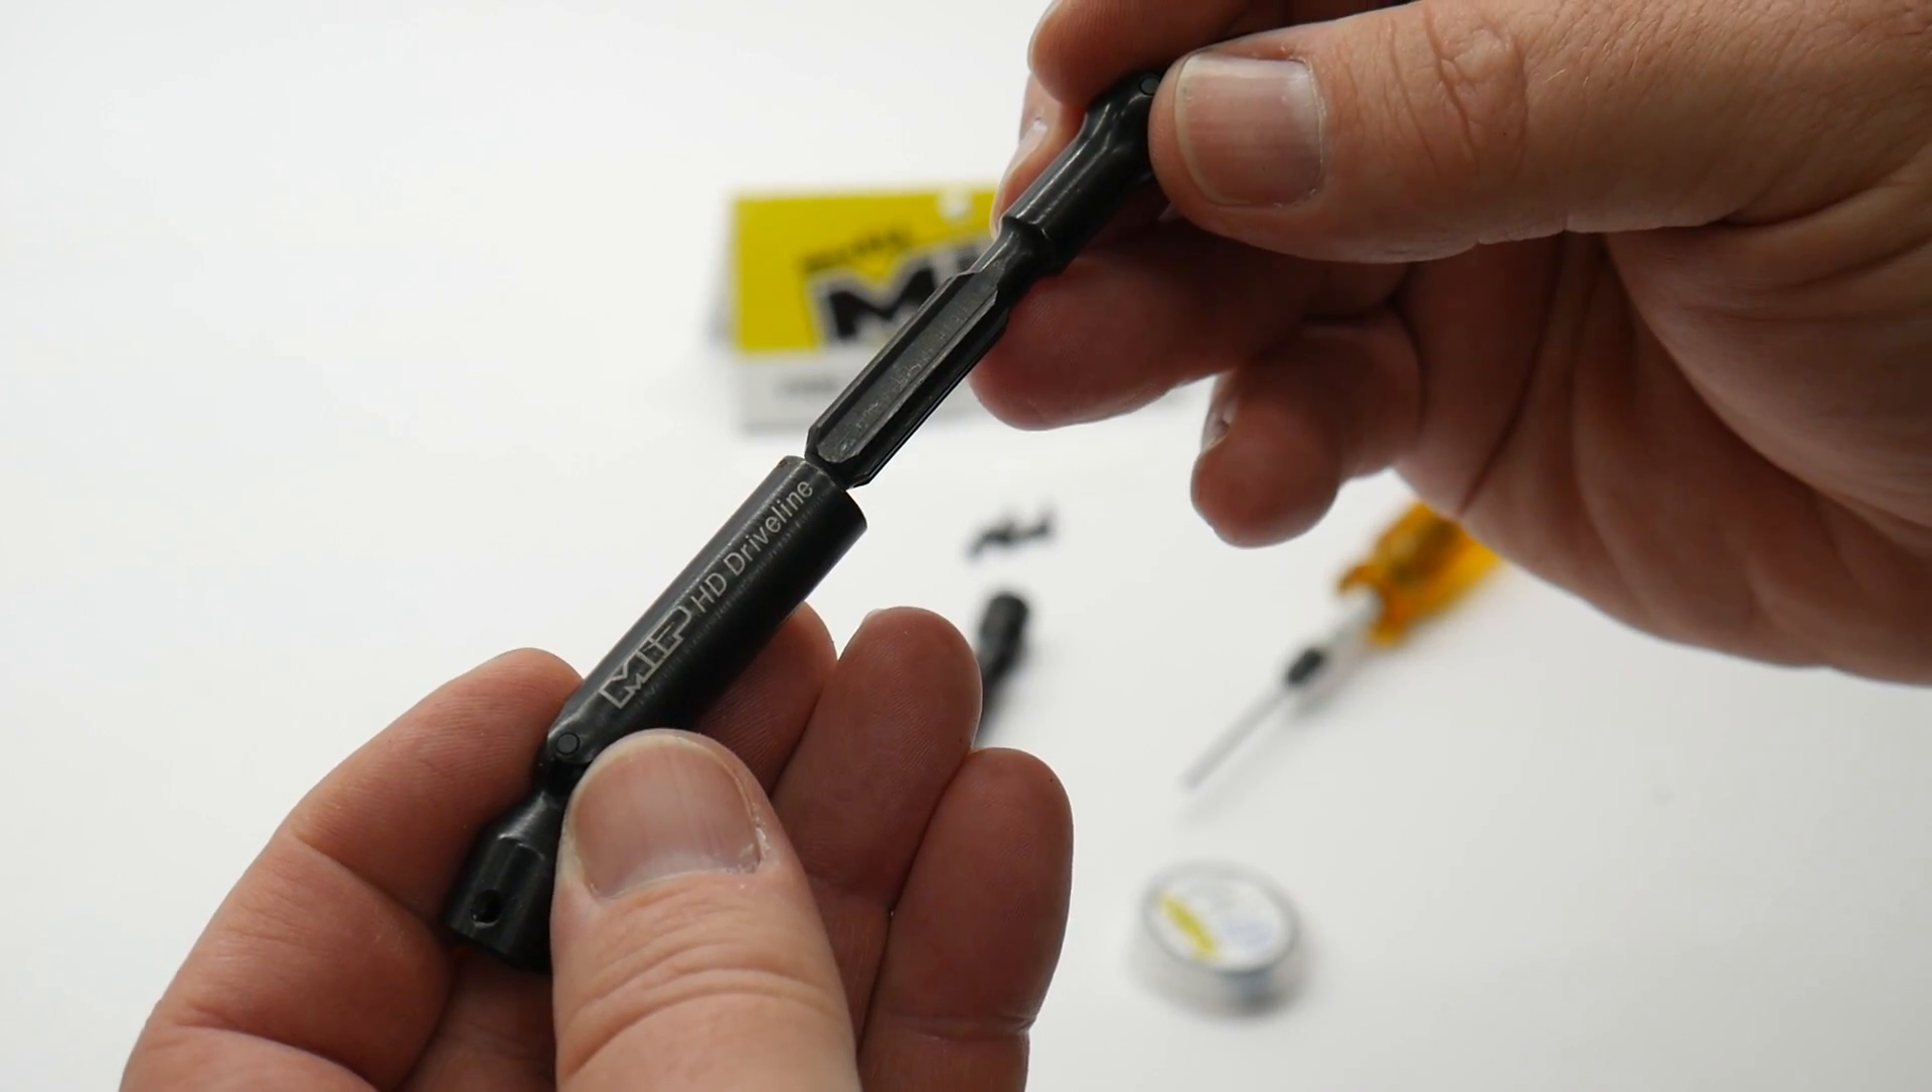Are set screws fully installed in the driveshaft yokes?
No.